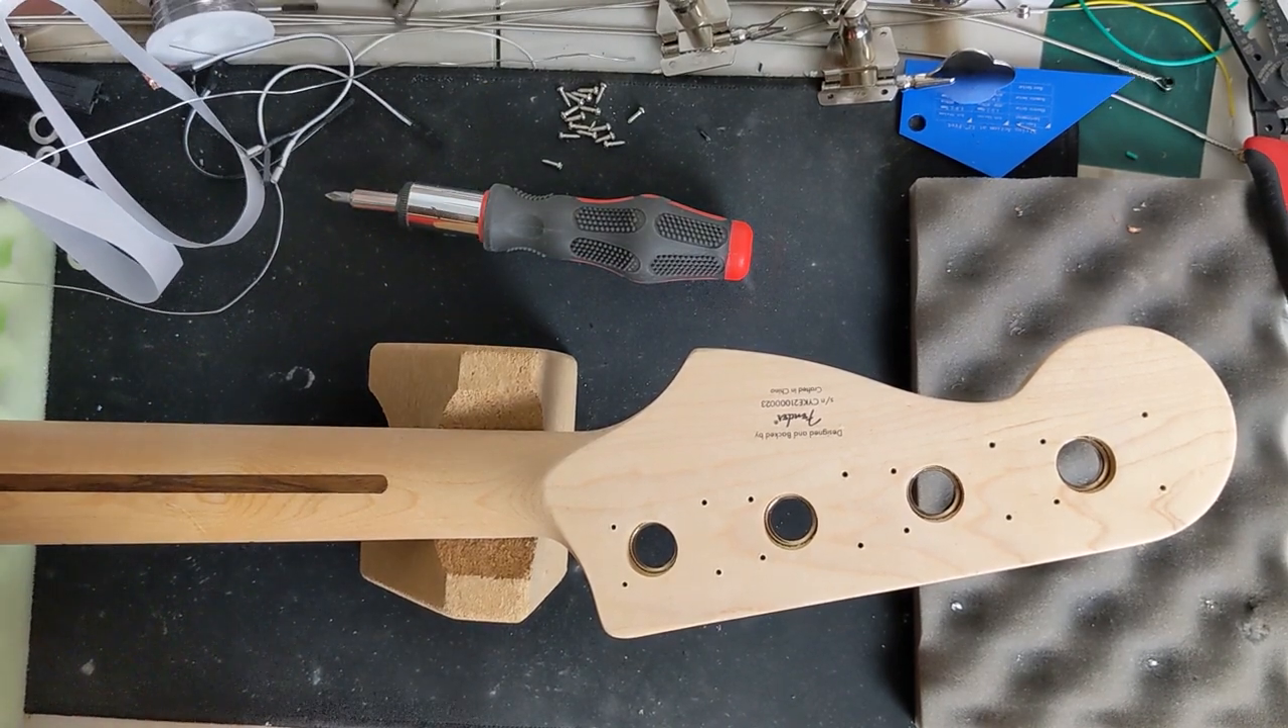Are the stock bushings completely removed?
No.